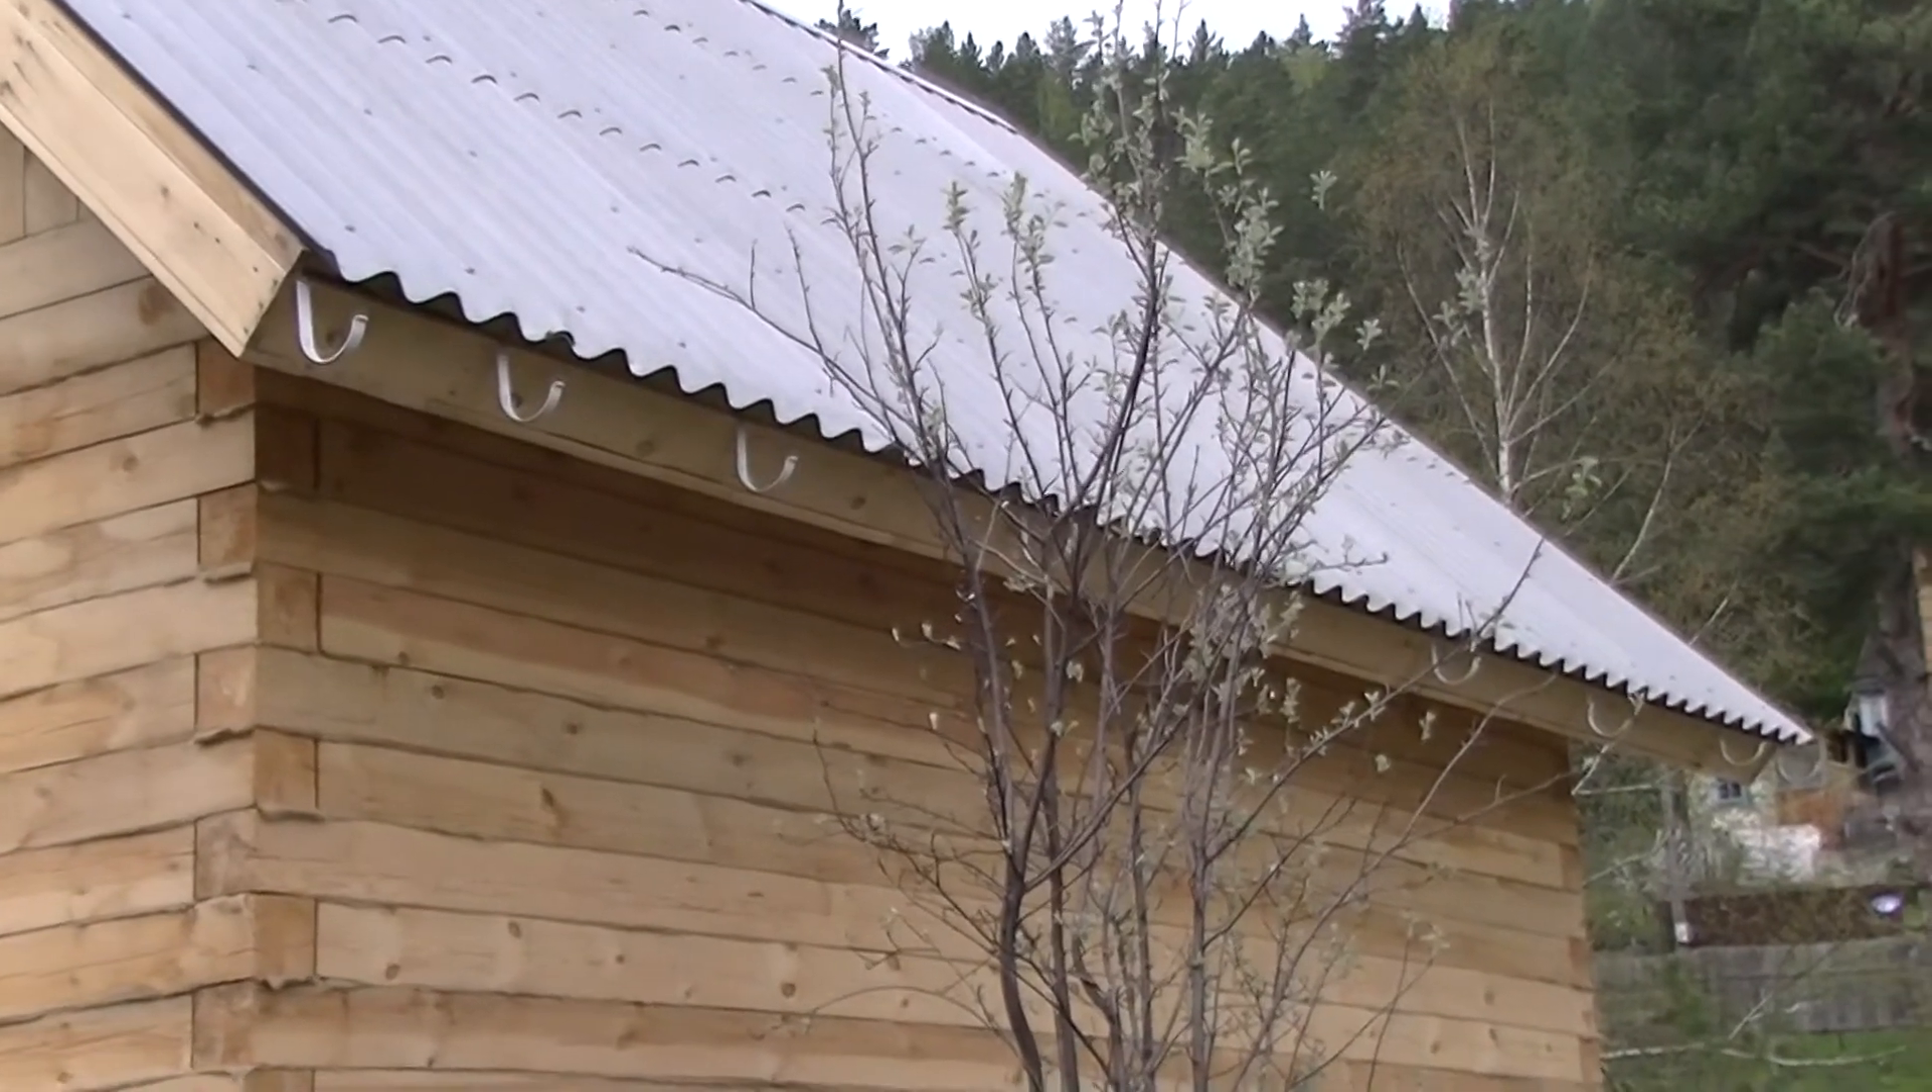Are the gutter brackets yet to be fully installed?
No.